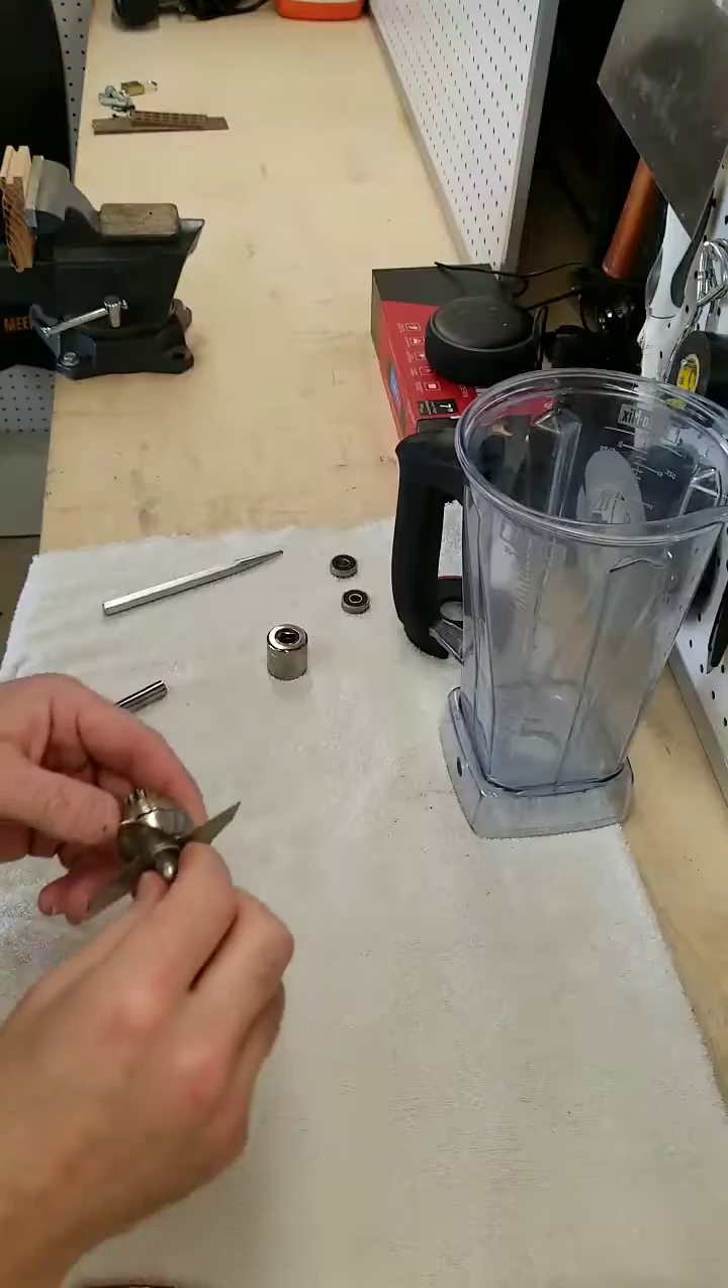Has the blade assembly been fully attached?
No.